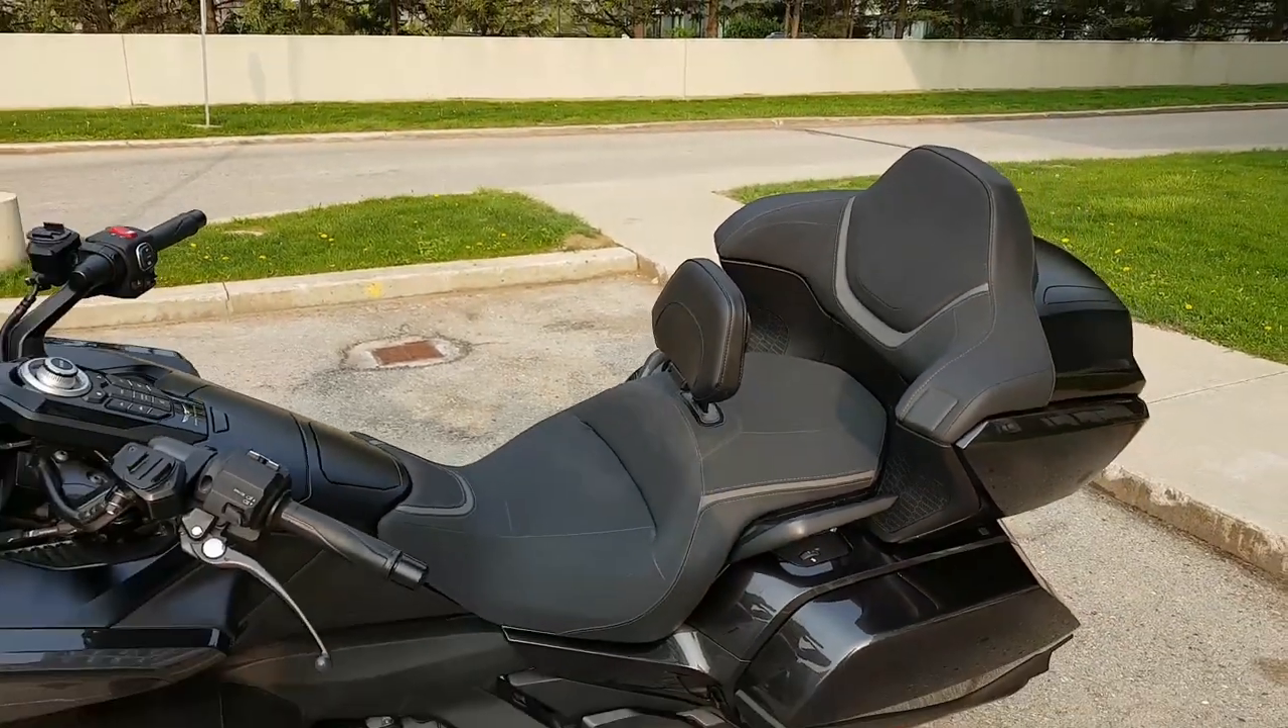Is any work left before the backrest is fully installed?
No.